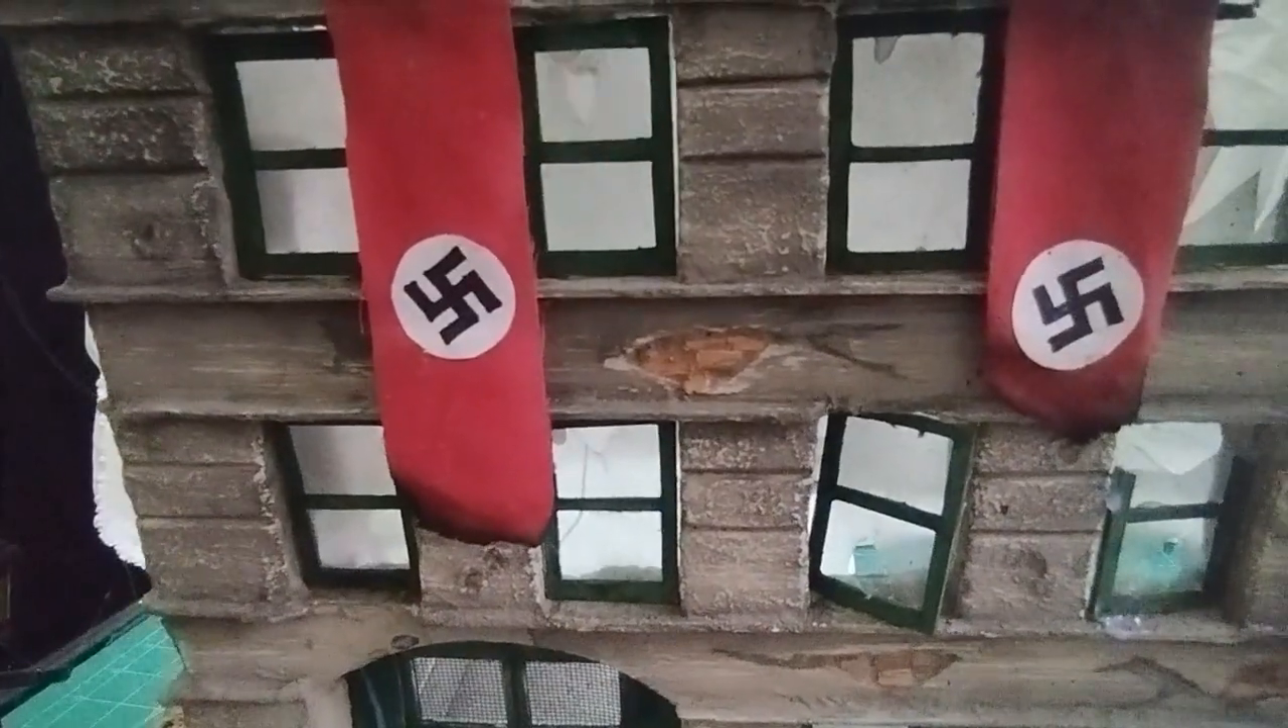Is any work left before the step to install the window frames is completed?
No.